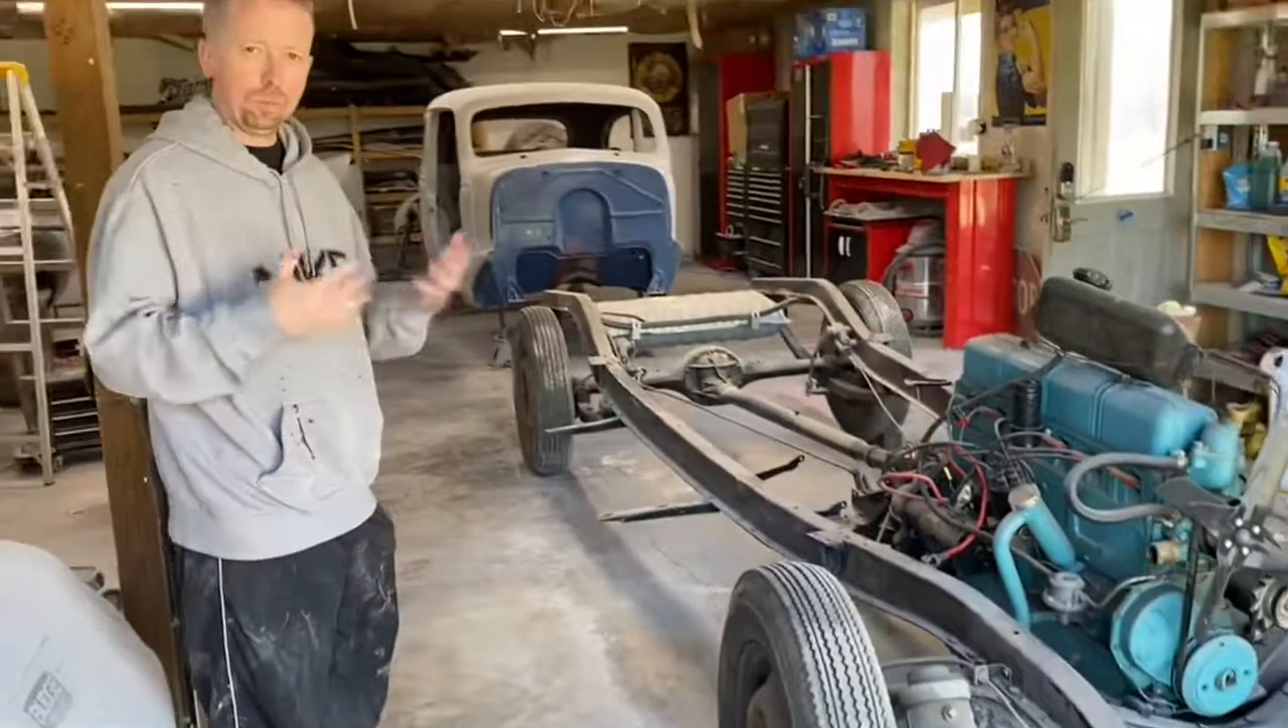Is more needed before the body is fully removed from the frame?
No.